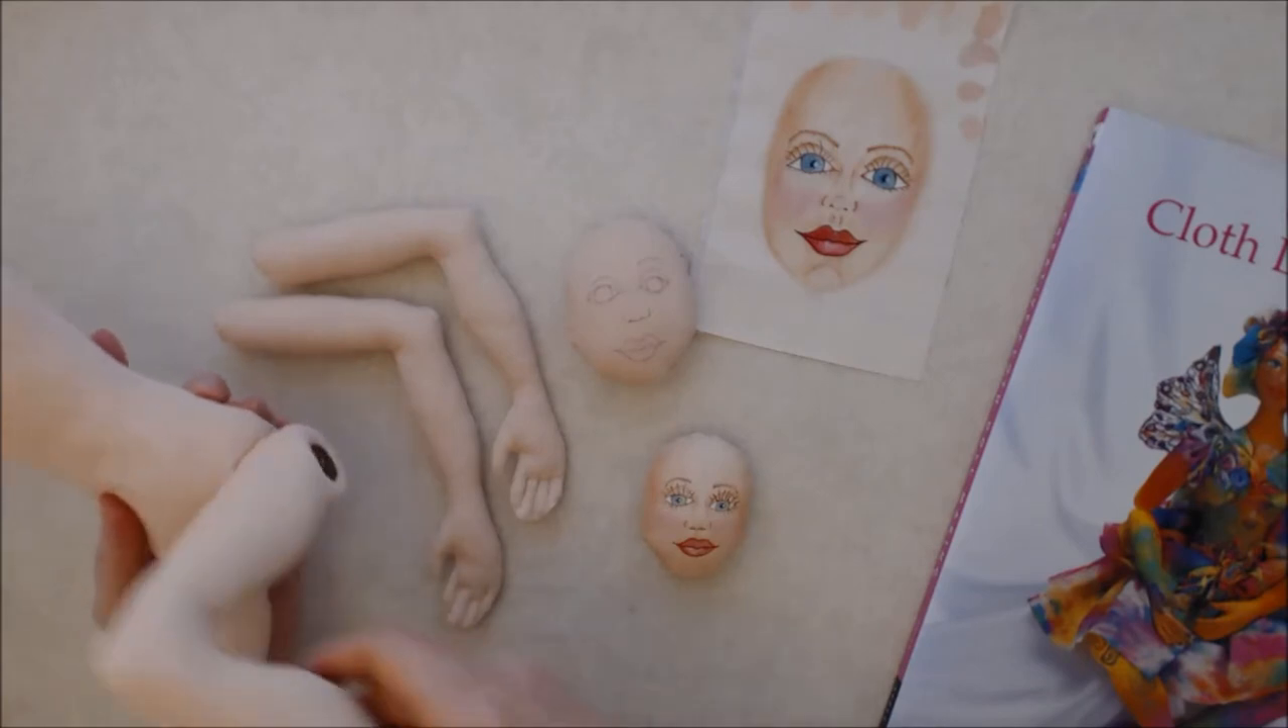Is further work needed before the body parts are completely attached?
Yes.